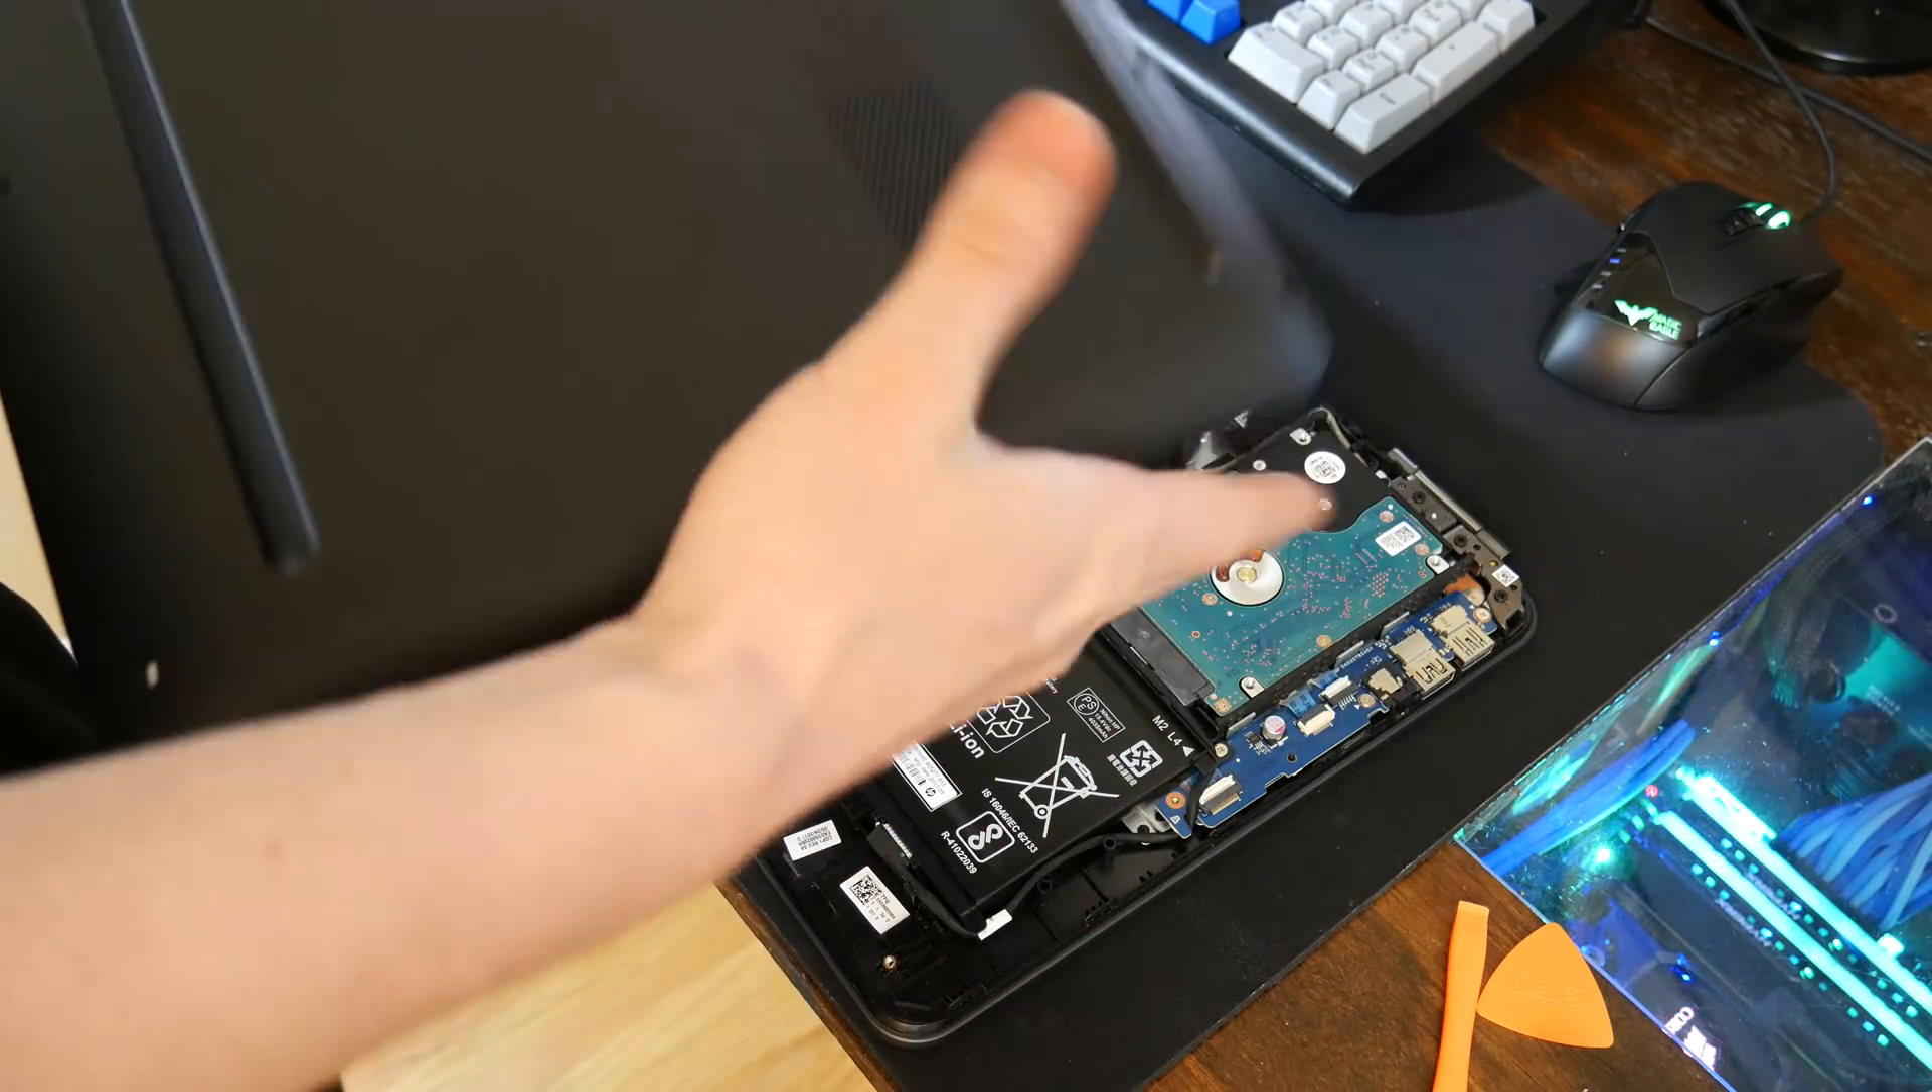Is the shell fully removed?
Yes.